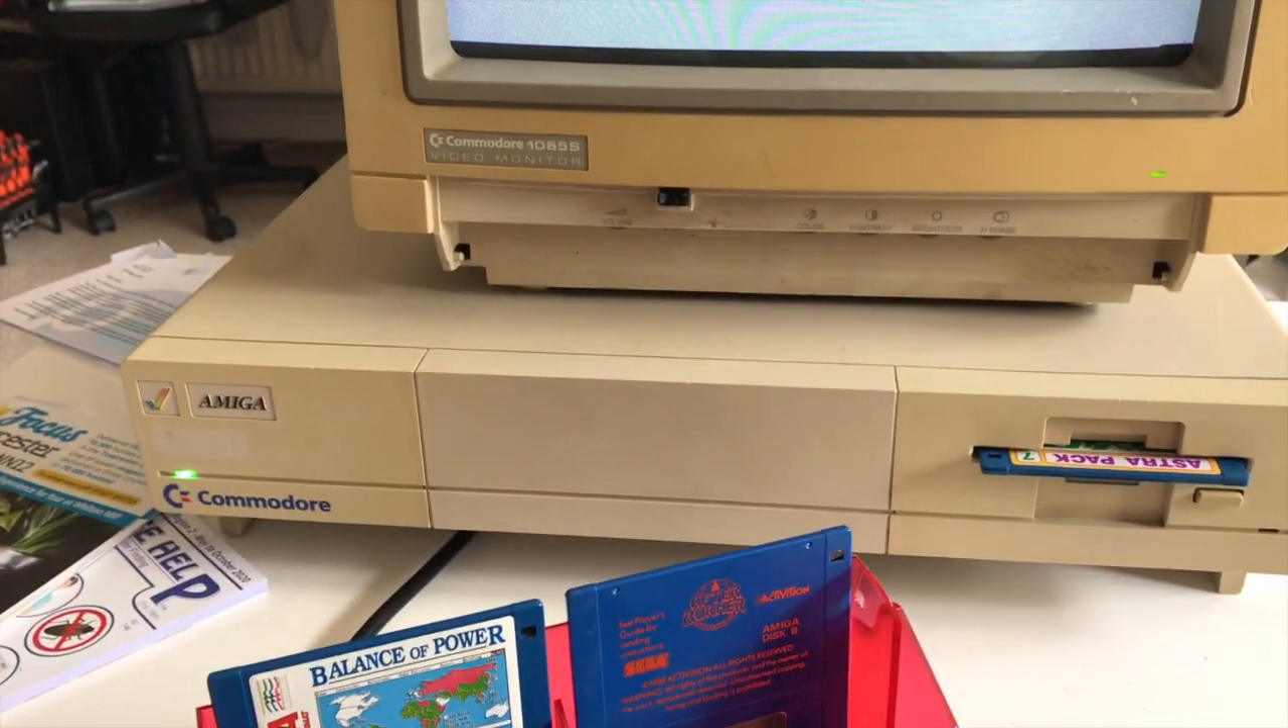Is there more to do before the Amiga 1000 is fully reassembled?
No.